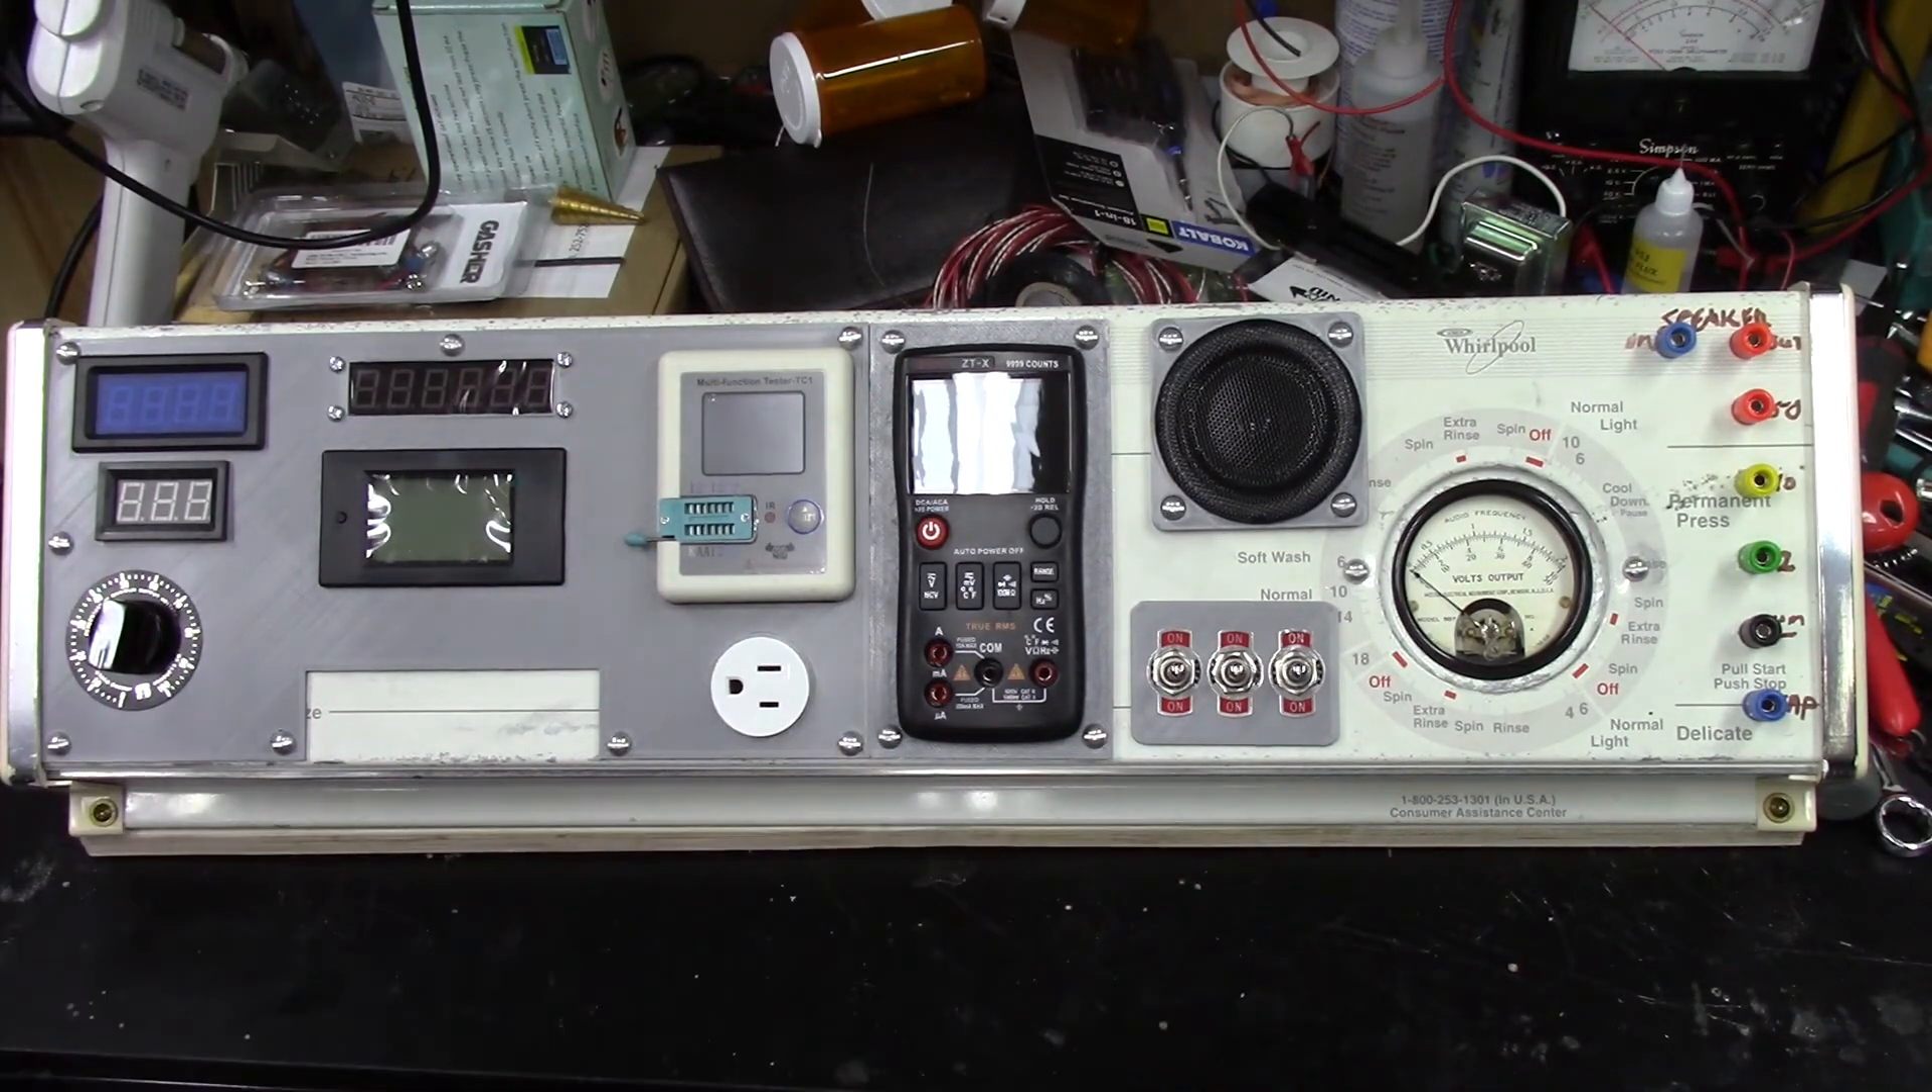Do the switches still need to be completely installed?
No.